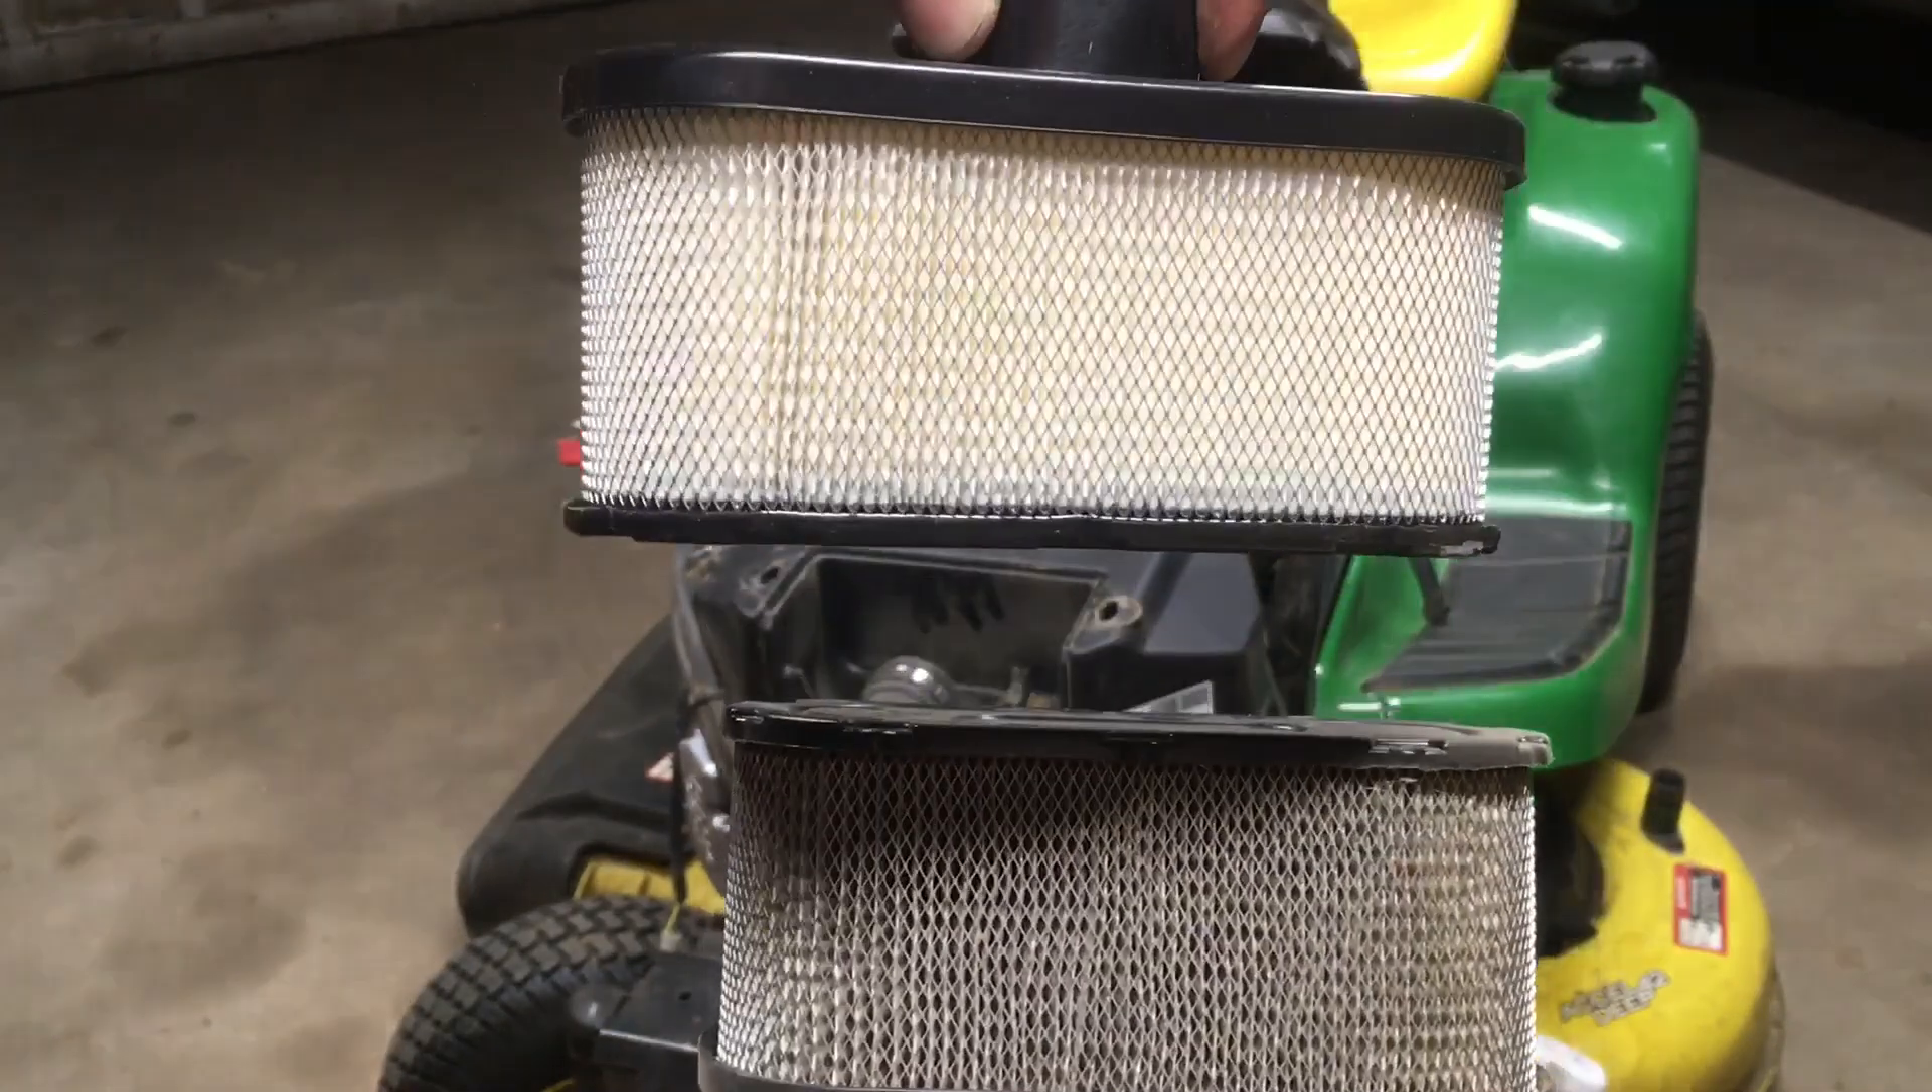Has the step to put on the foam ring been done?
No.